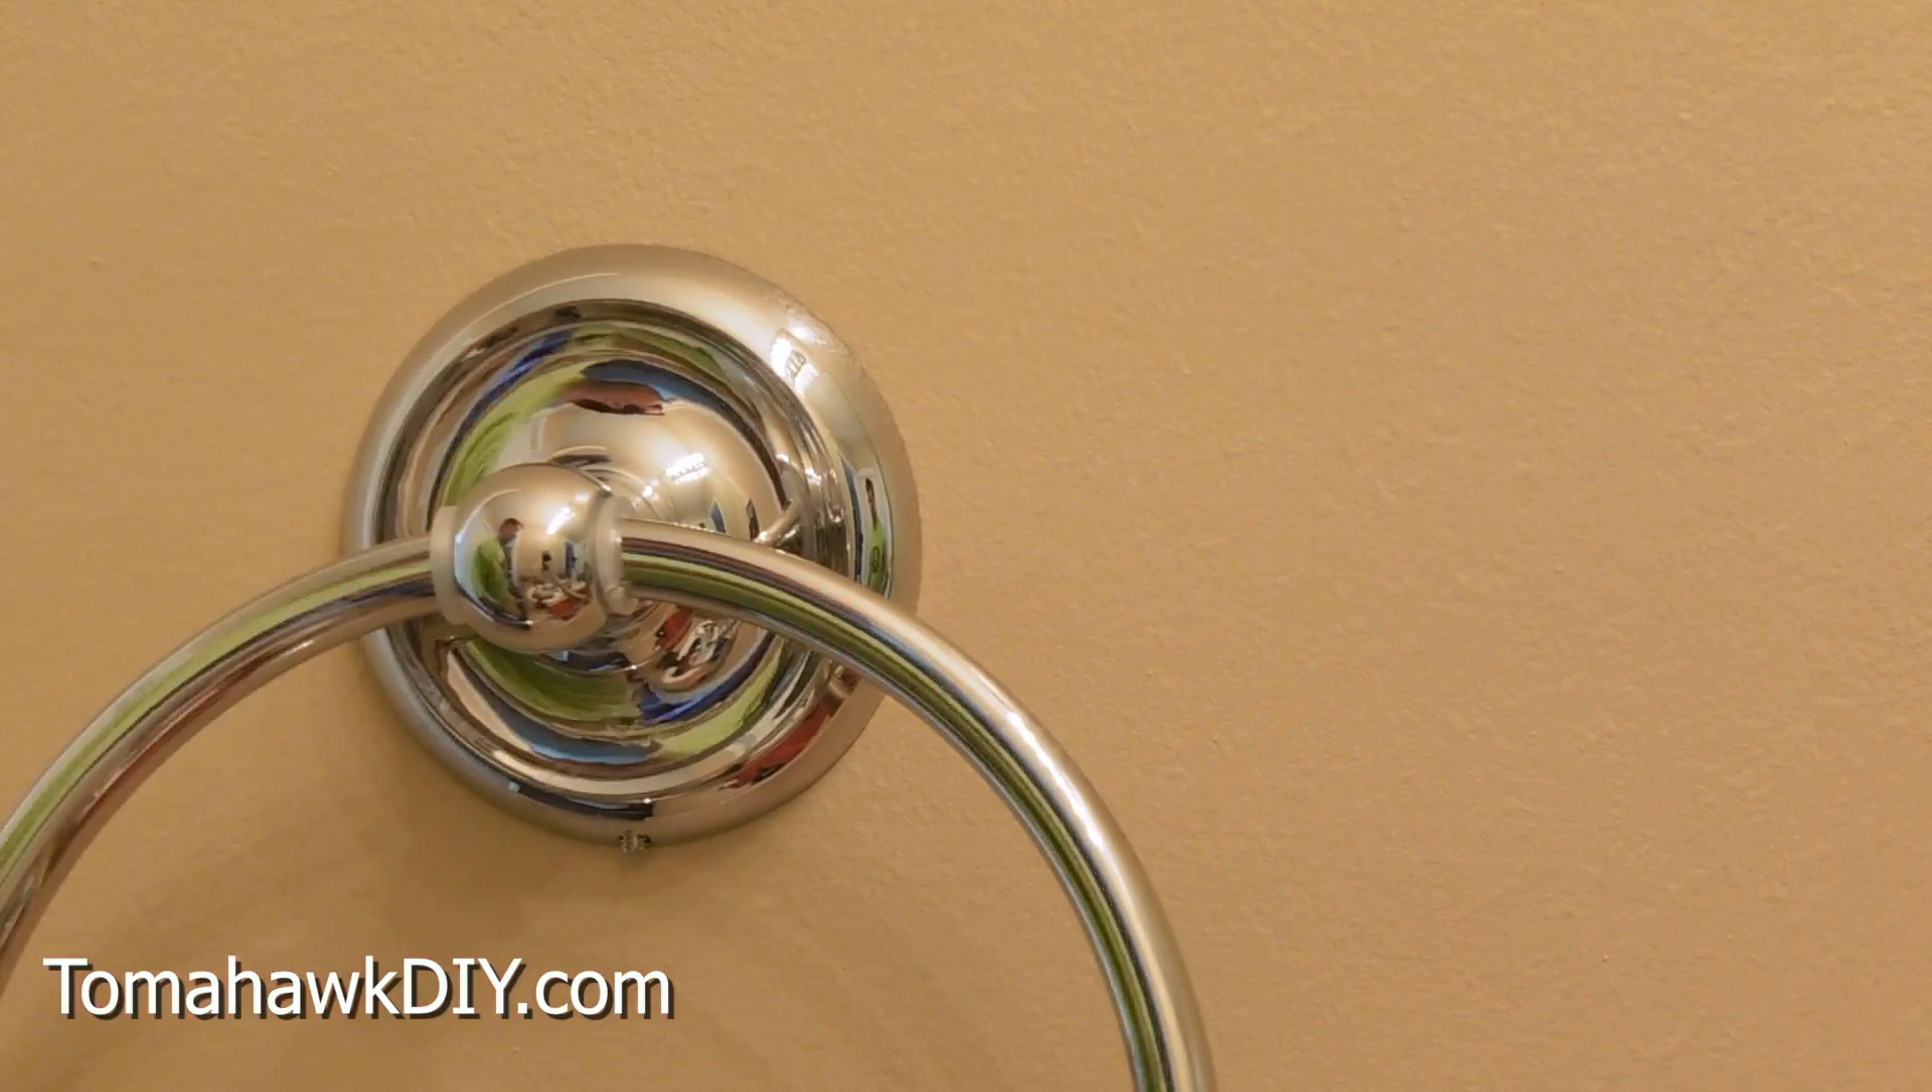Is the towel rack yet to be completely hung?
No.